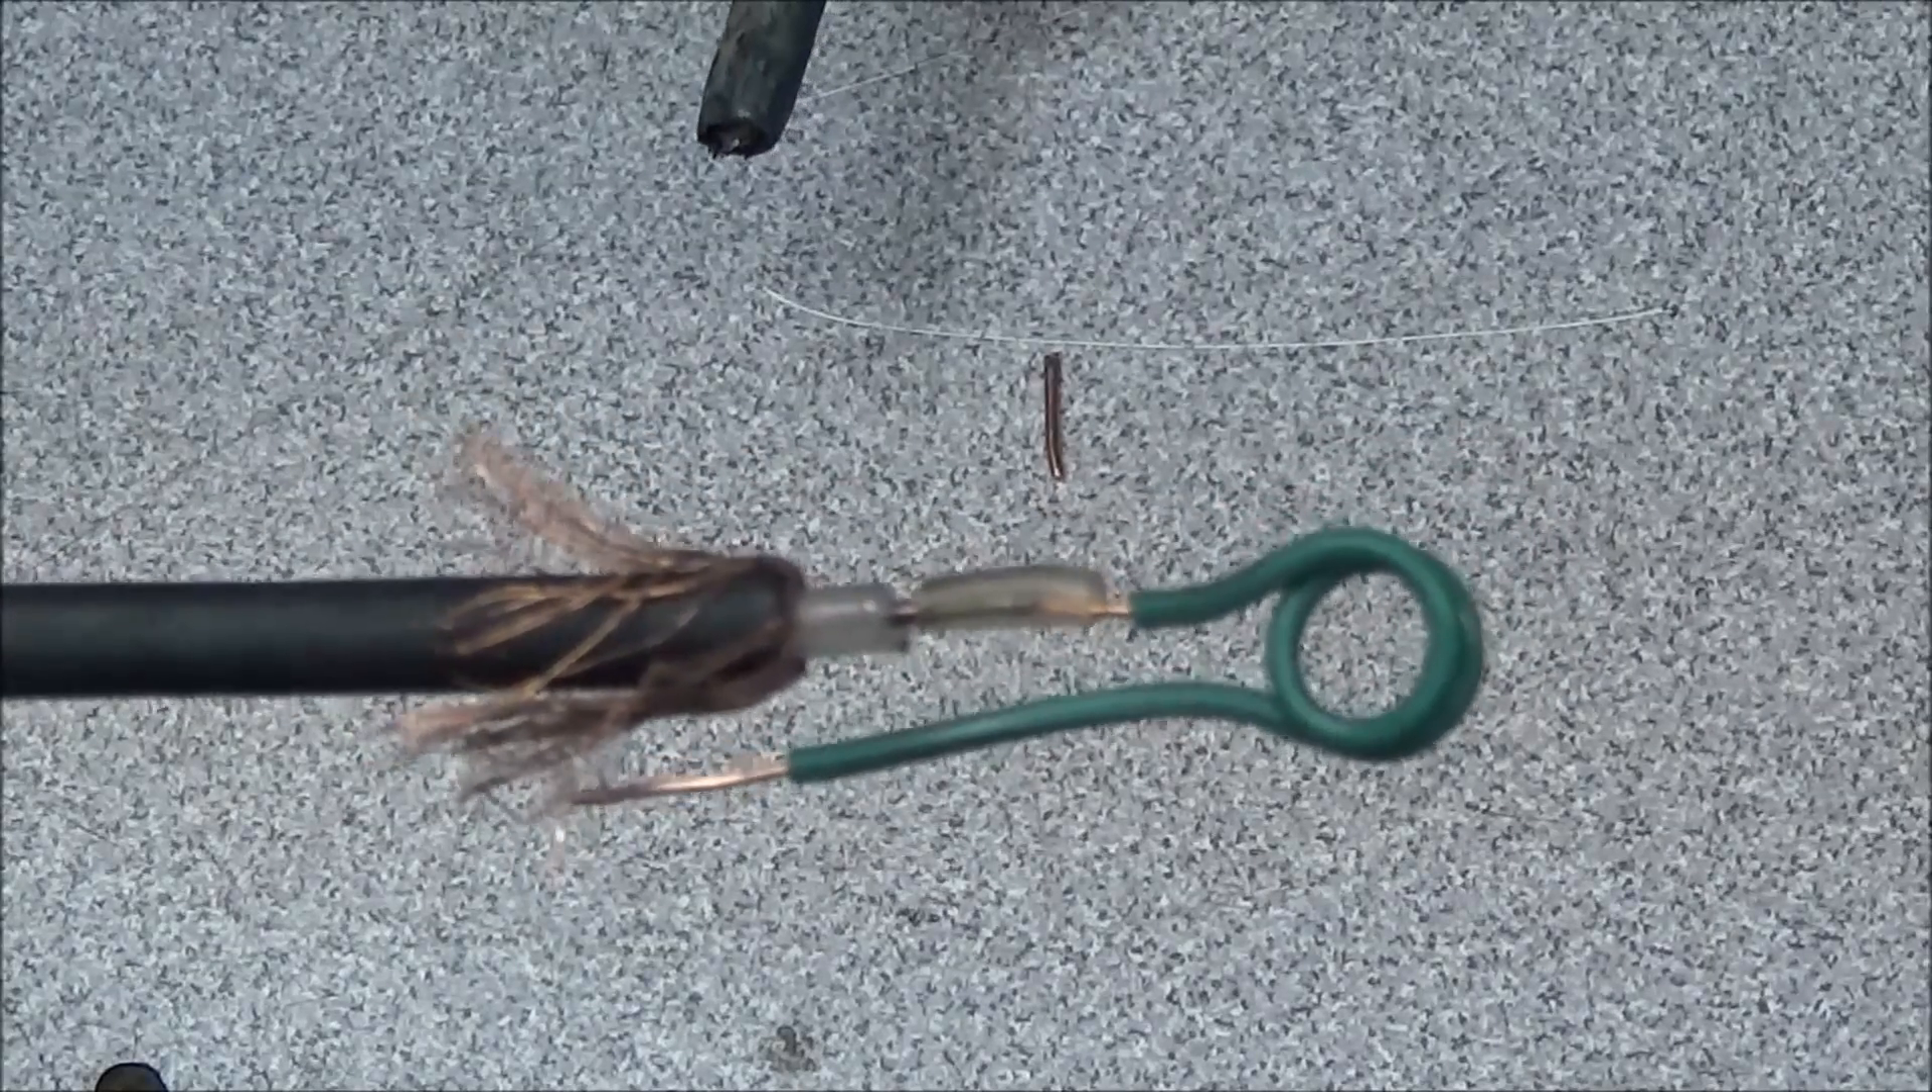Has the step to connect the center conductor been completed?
Yes.